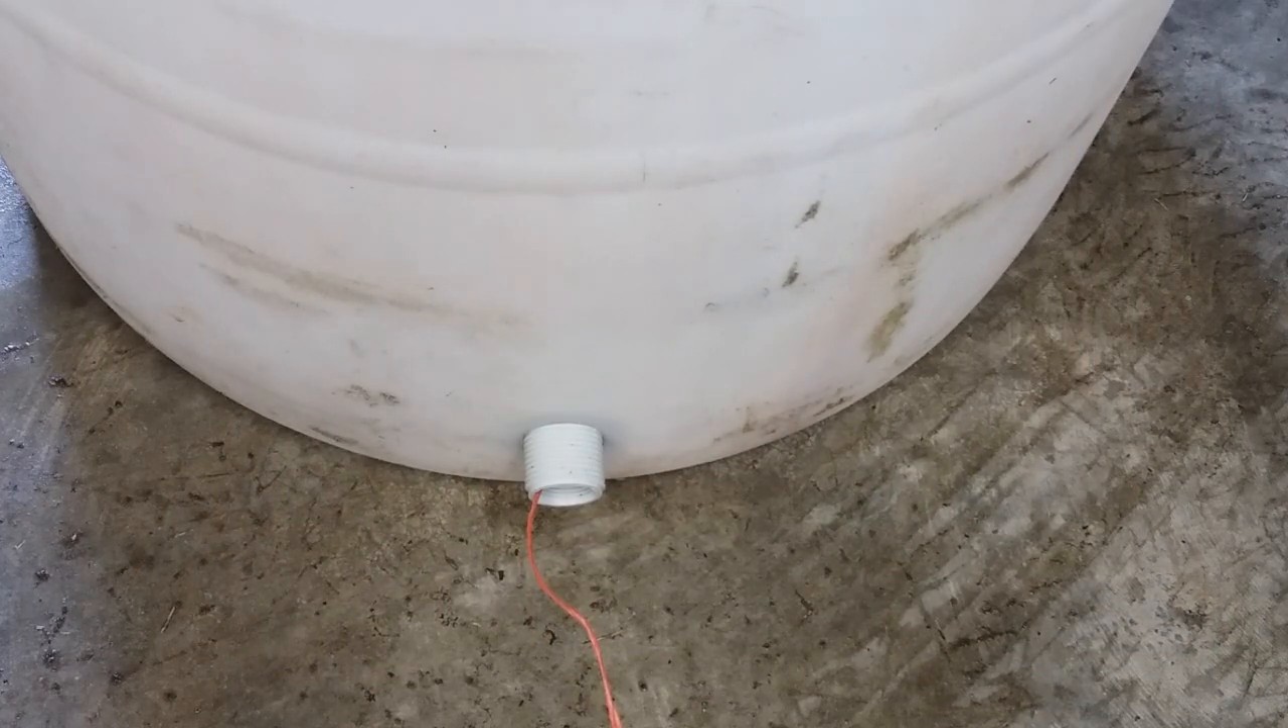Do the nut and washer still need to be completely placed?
Yes.